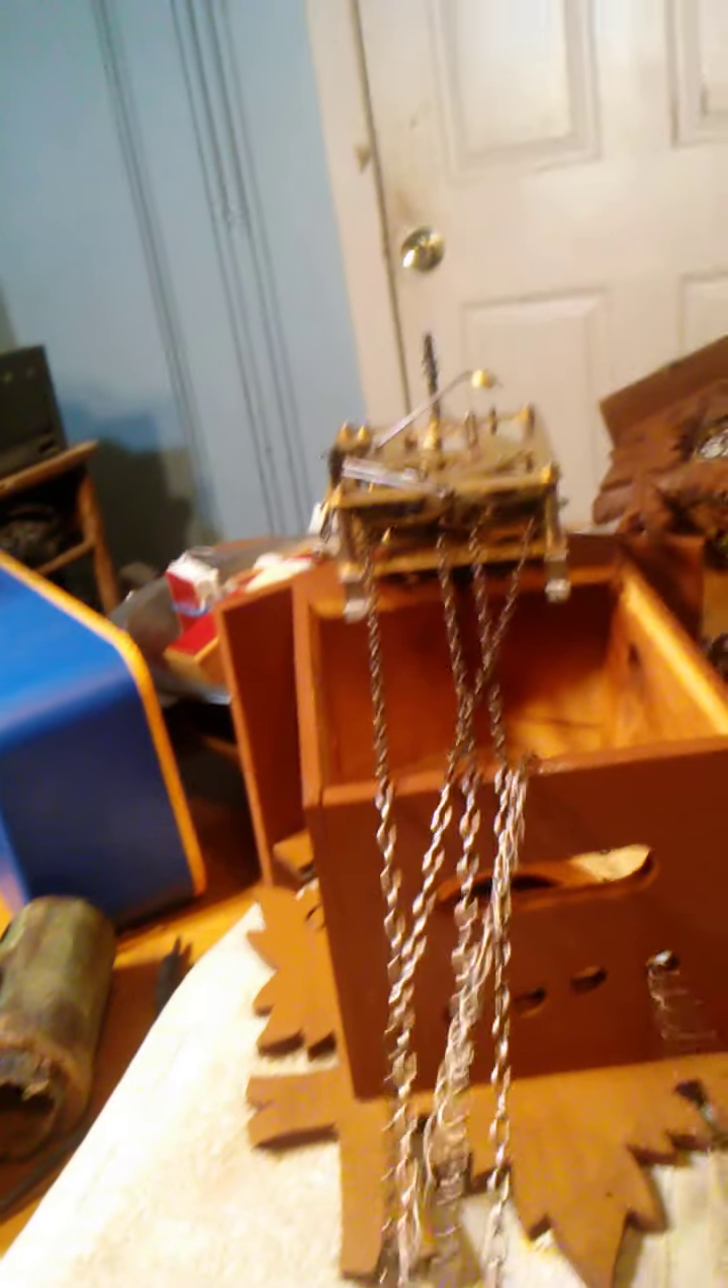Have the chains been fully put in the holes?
No.